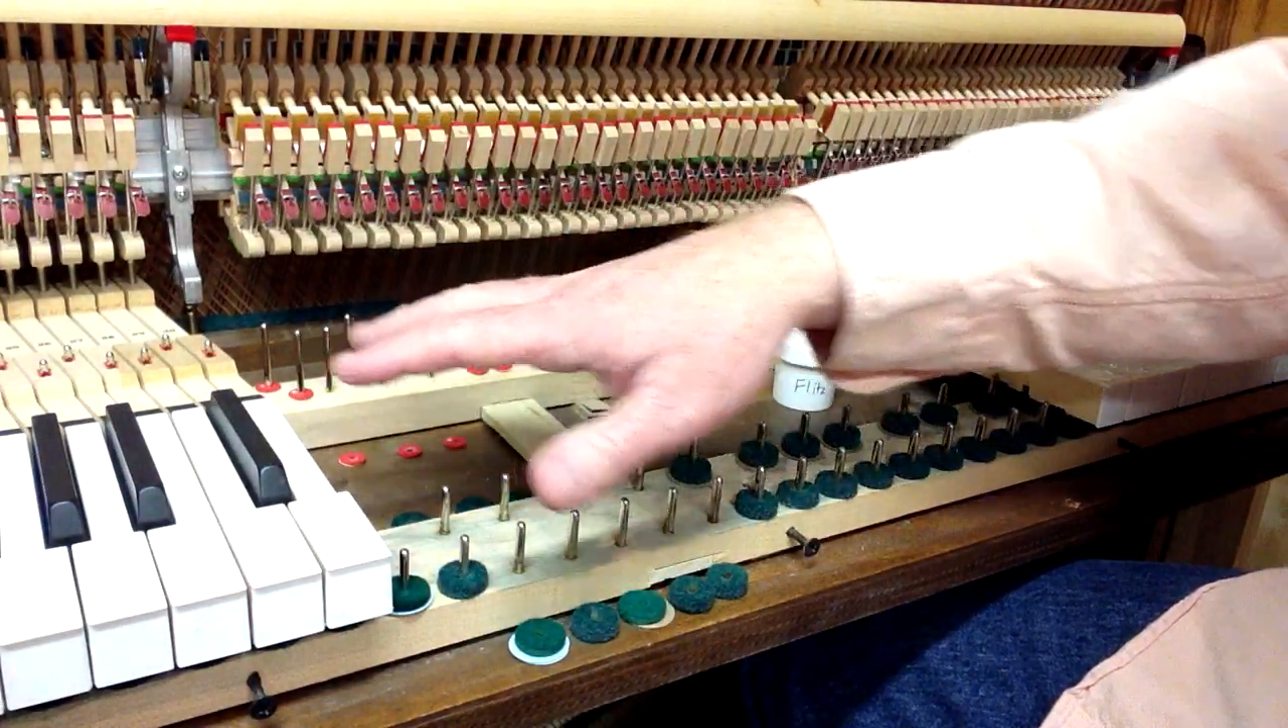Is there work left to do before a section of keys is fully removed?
No.